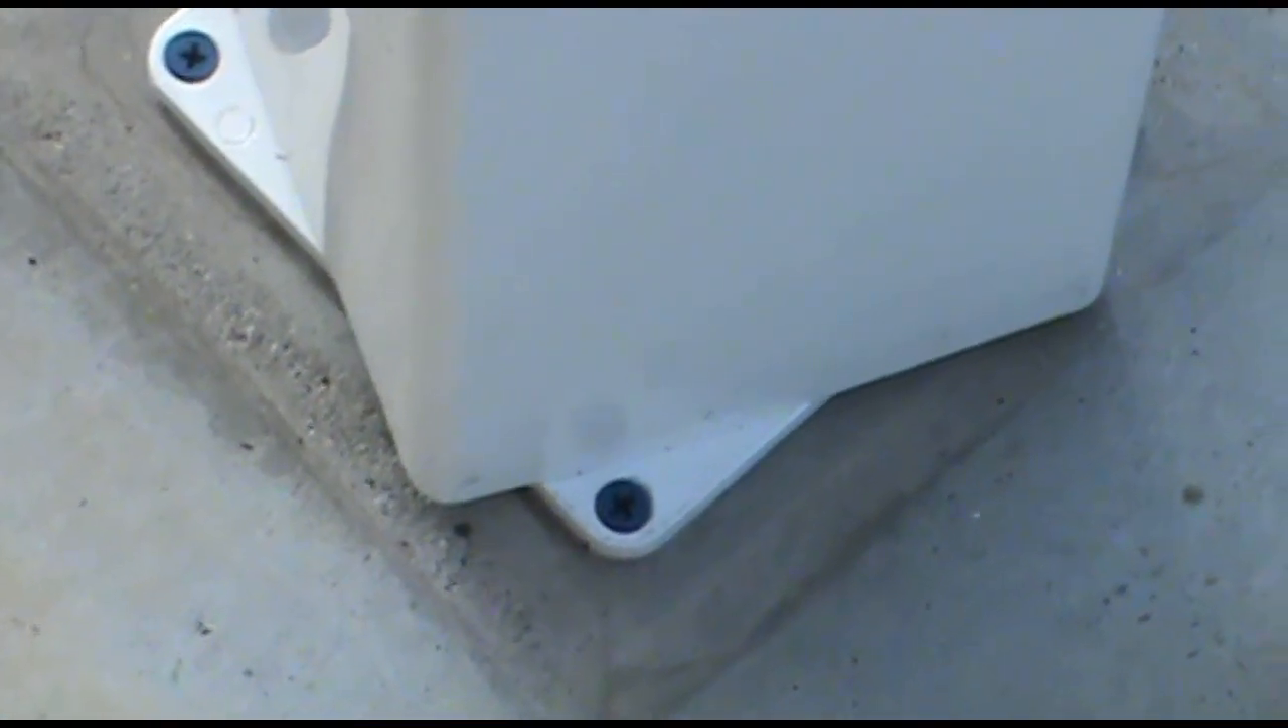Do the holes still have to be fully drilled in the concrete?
No.